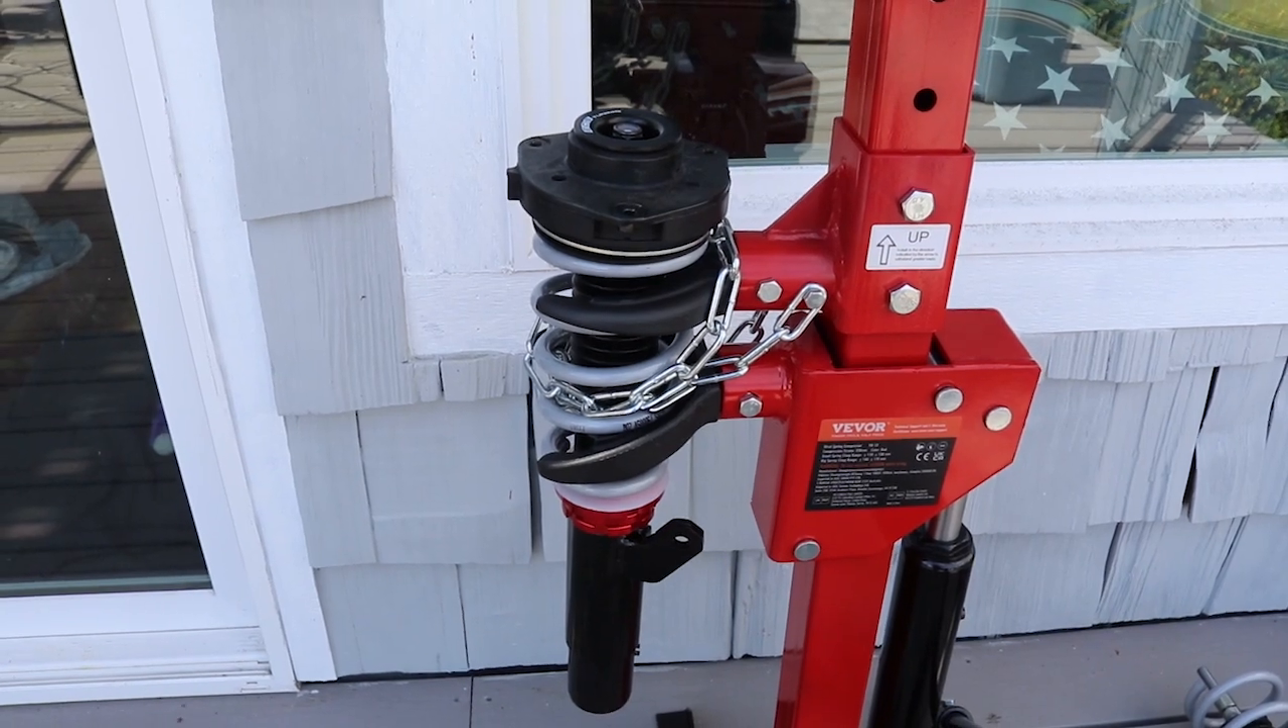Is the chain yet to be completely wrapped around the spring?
No.